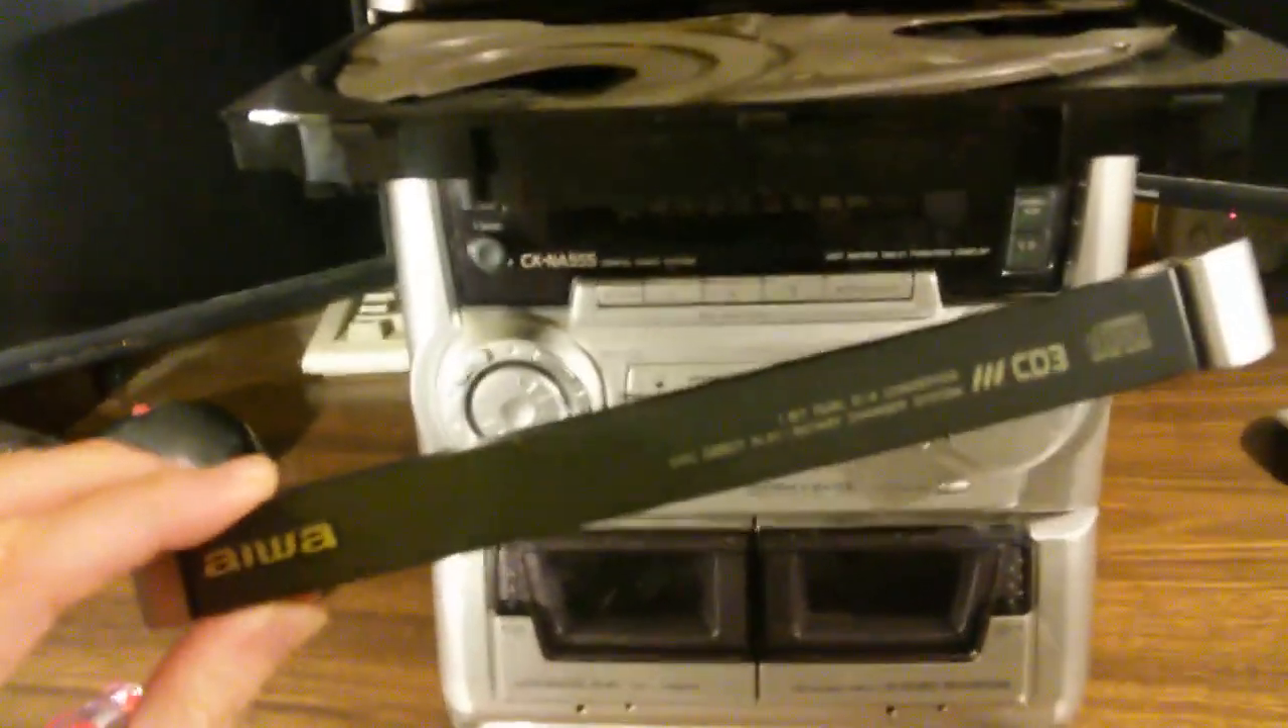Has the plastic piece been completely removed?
Yes.